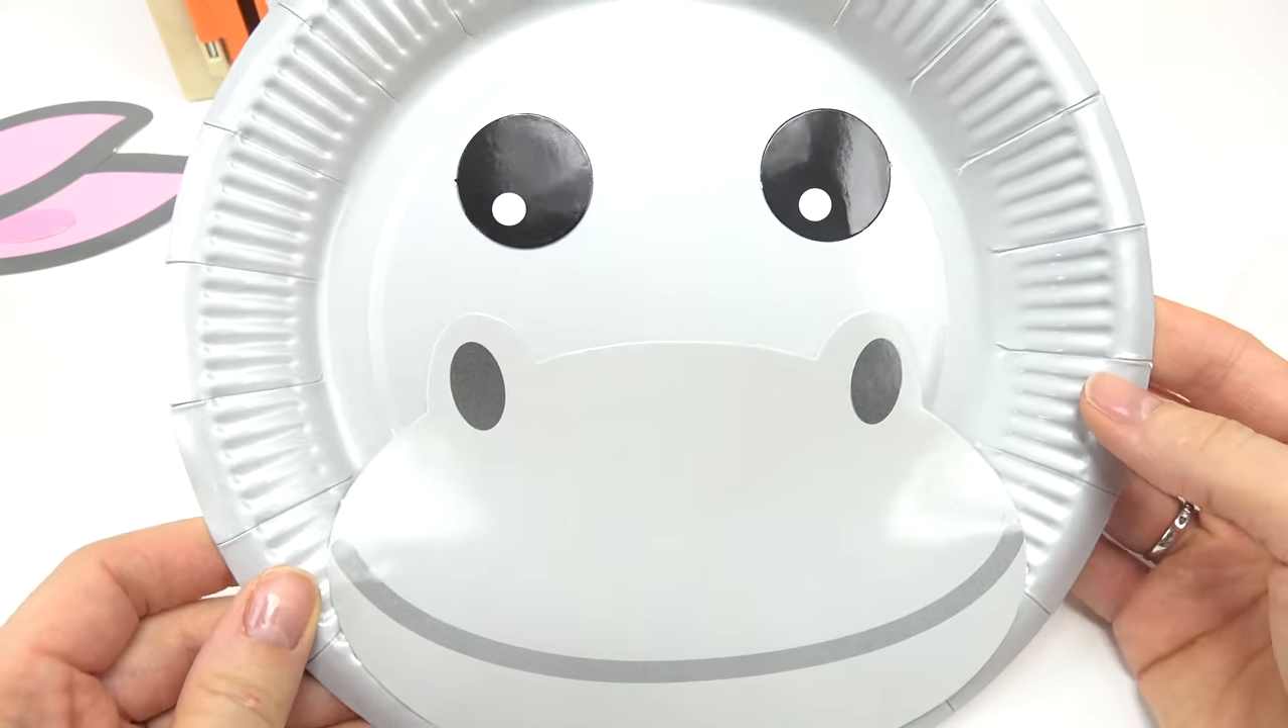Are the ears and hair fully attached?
No.